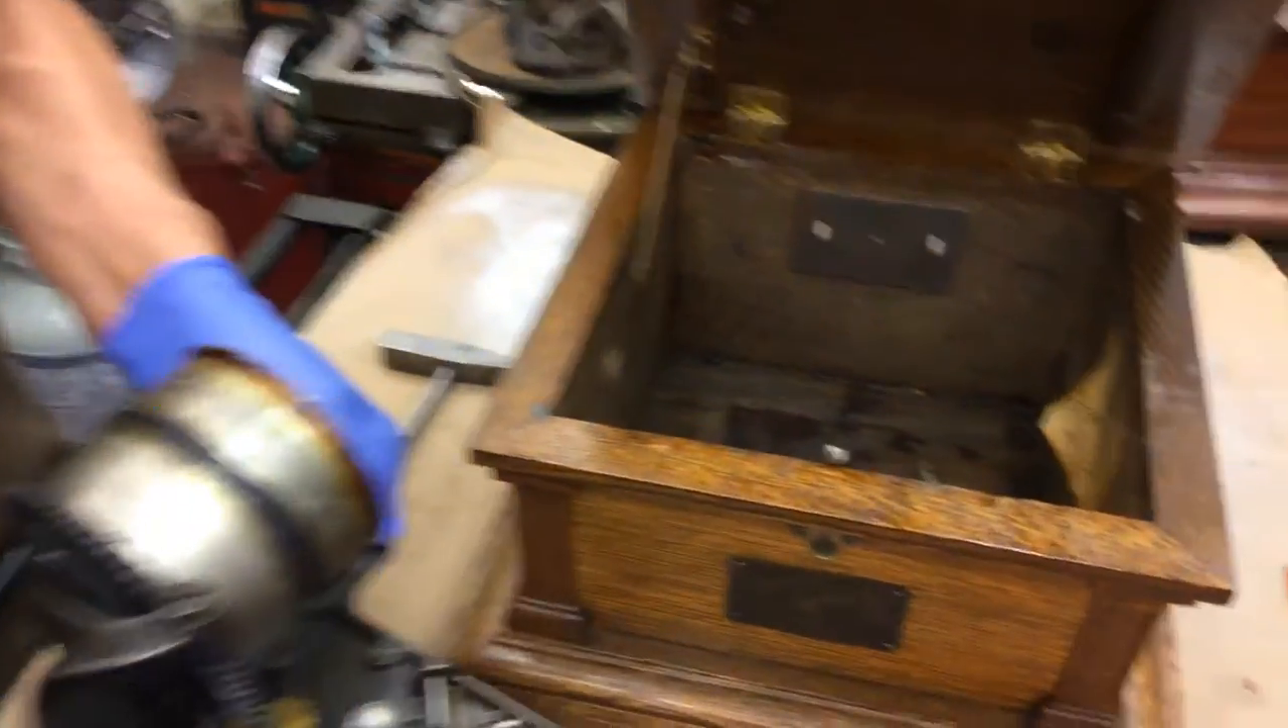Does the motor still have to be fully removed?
No.